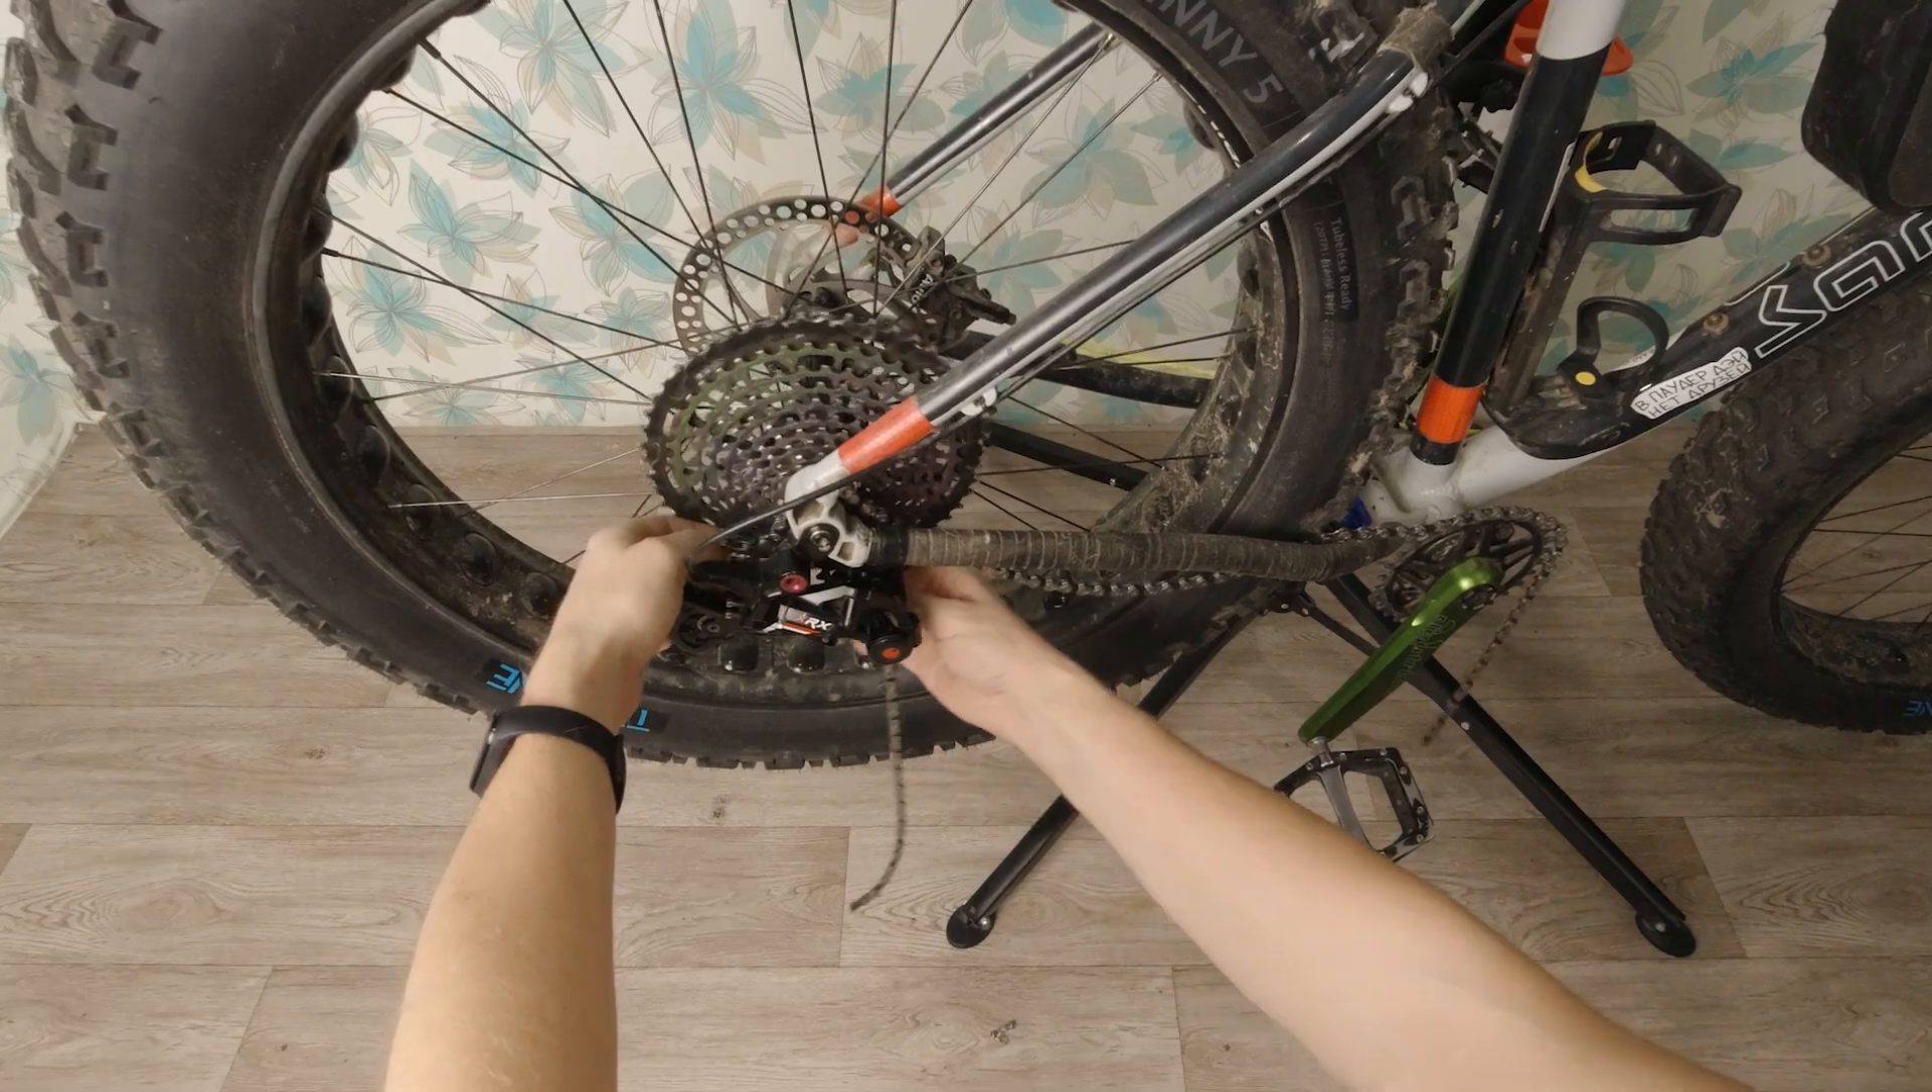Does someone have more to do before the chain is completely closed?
Yes.